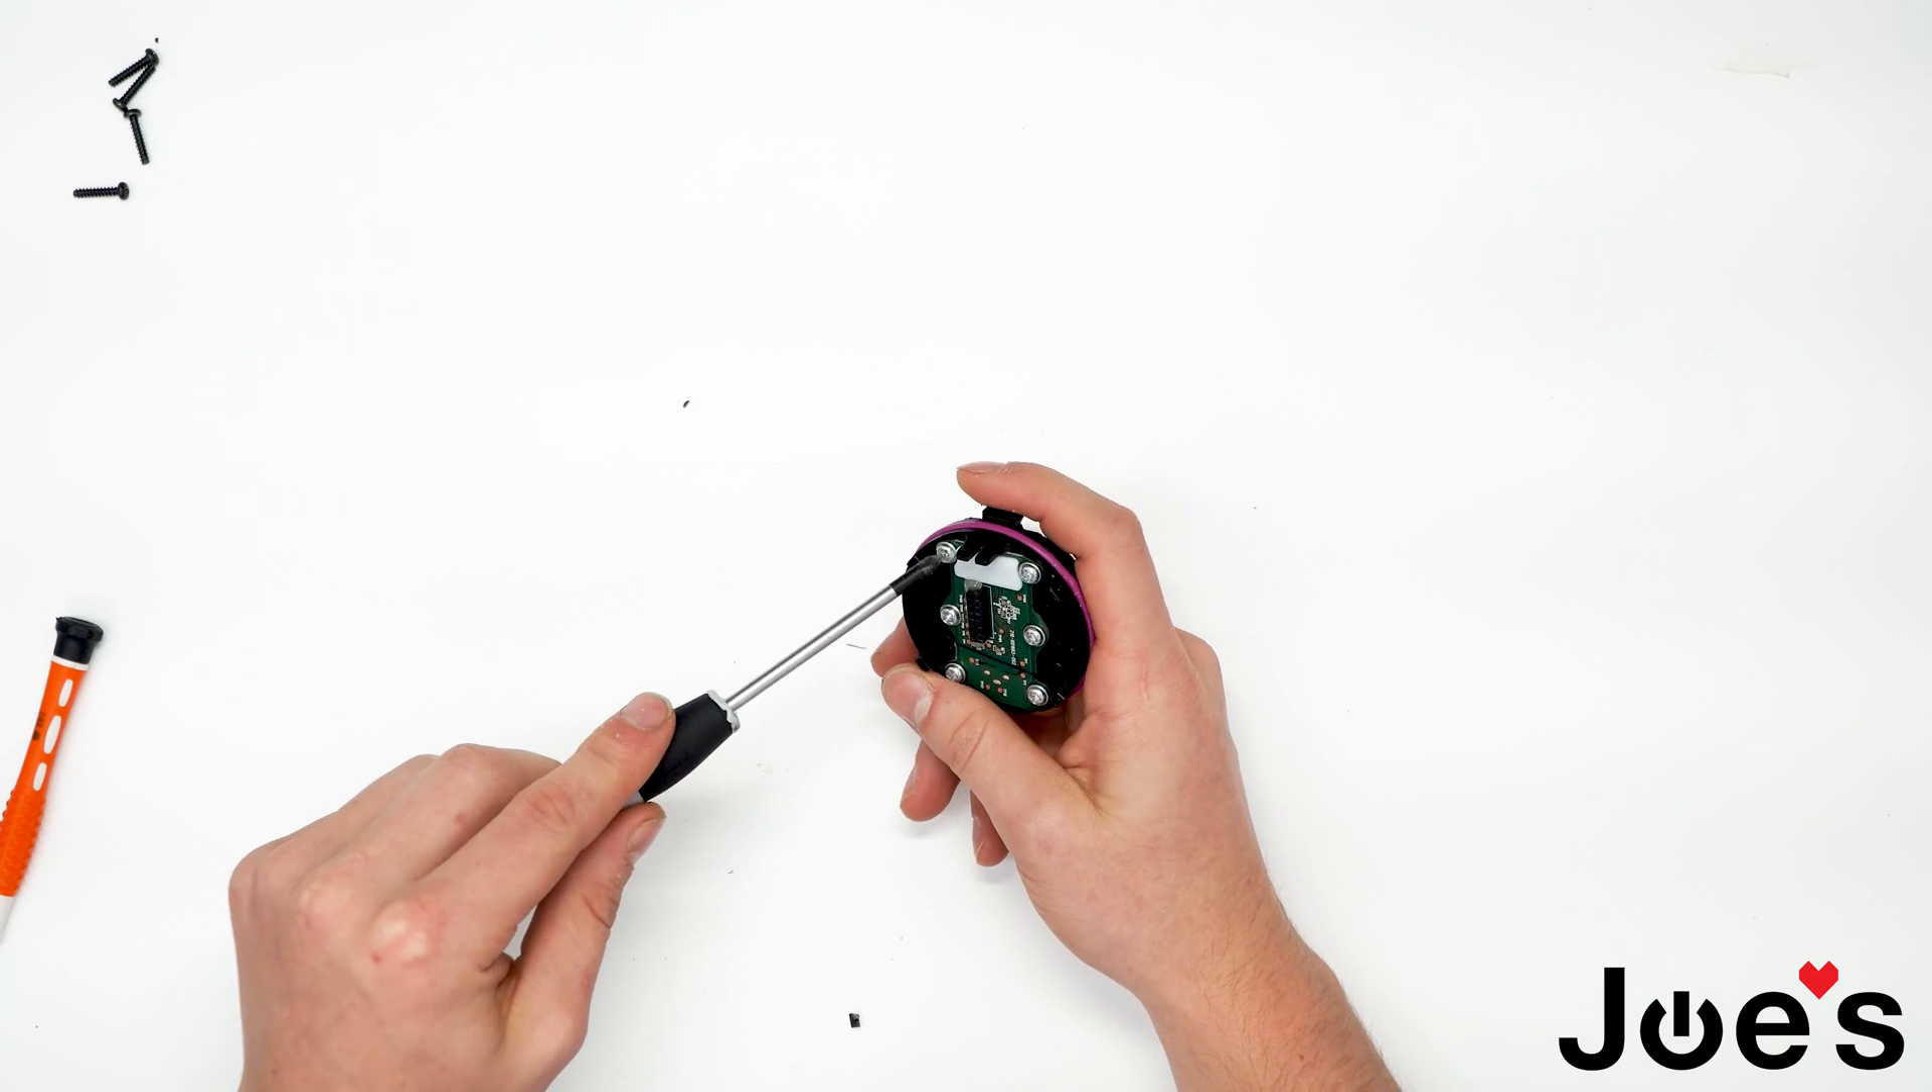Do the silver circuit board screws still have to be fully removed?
Yes.